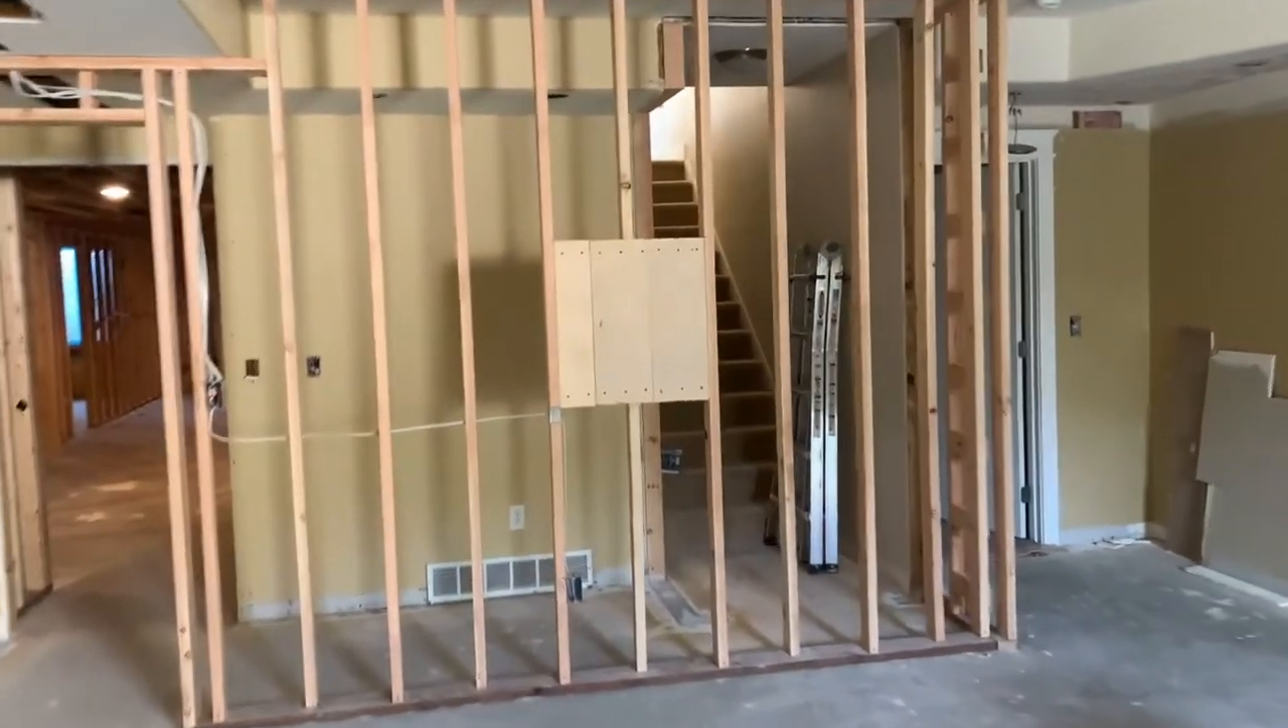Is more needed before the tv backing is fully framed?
No.